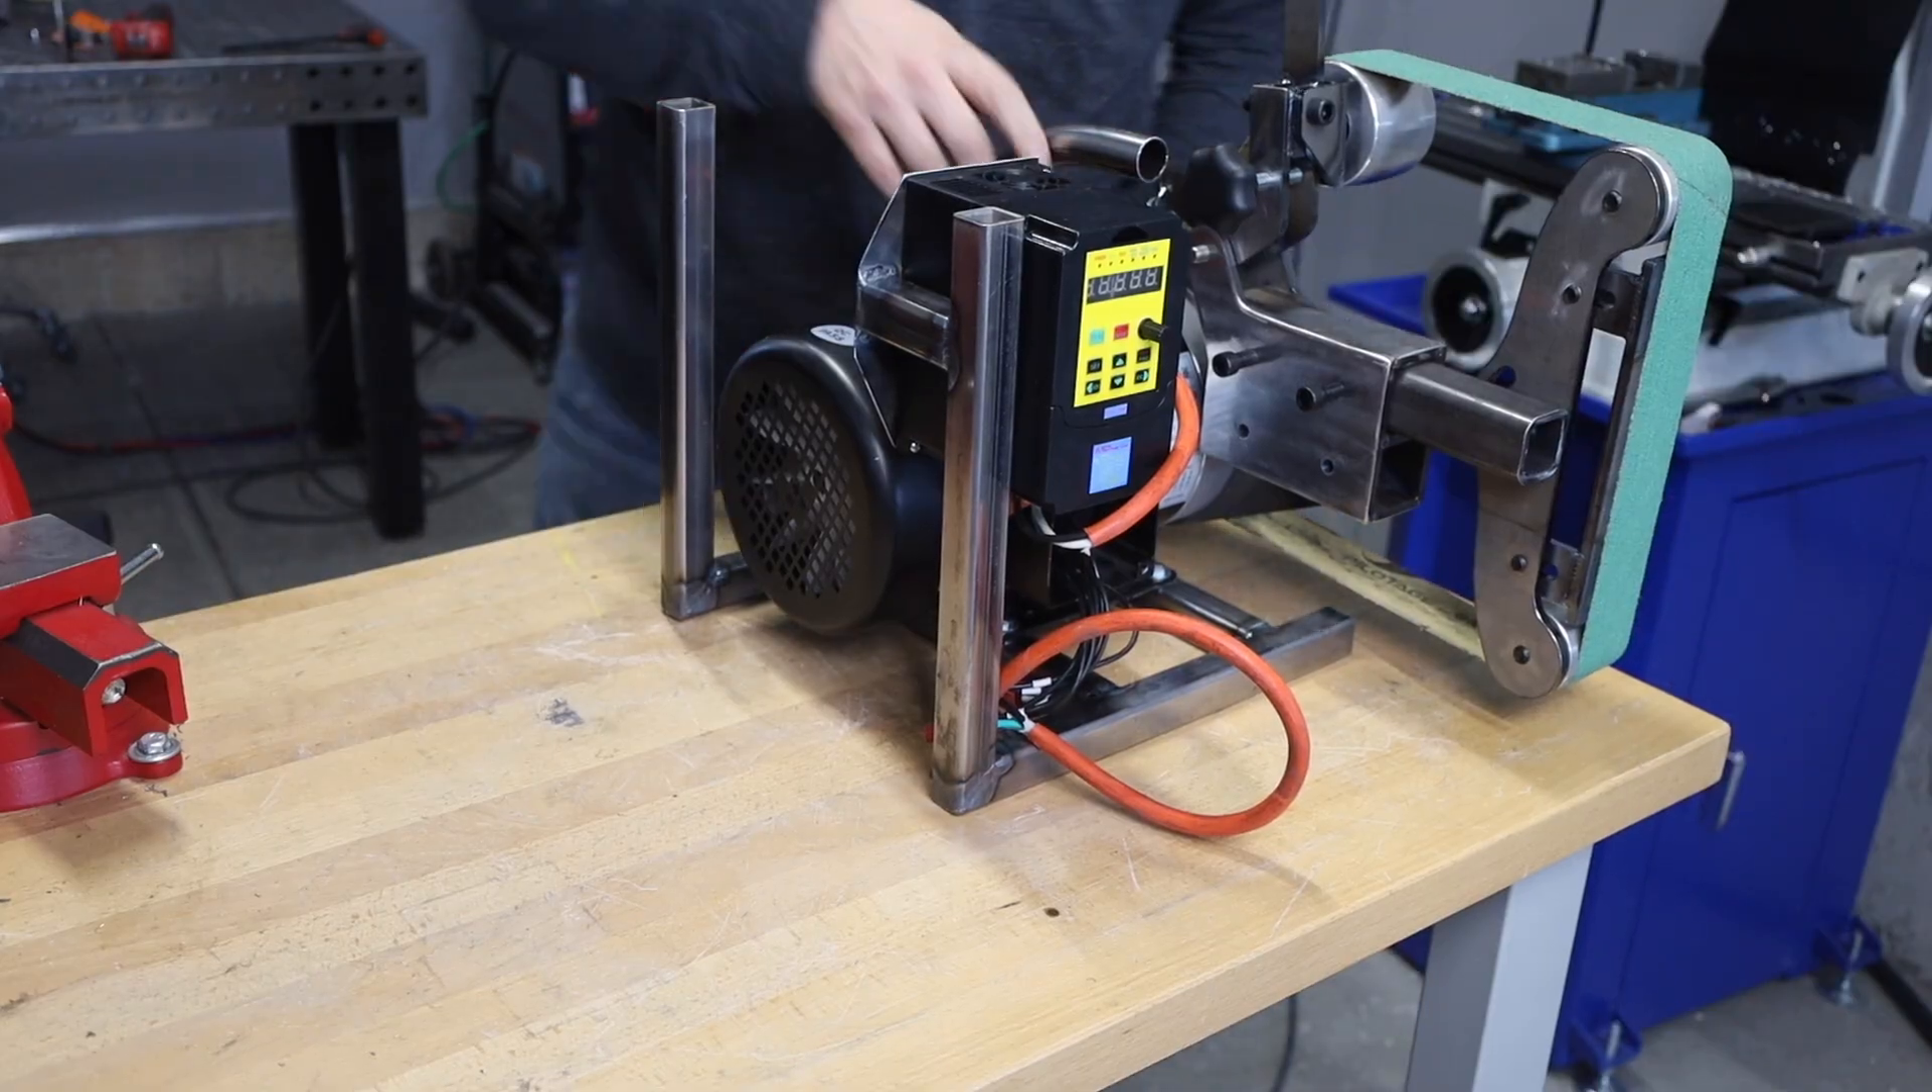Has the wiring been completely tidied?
No.